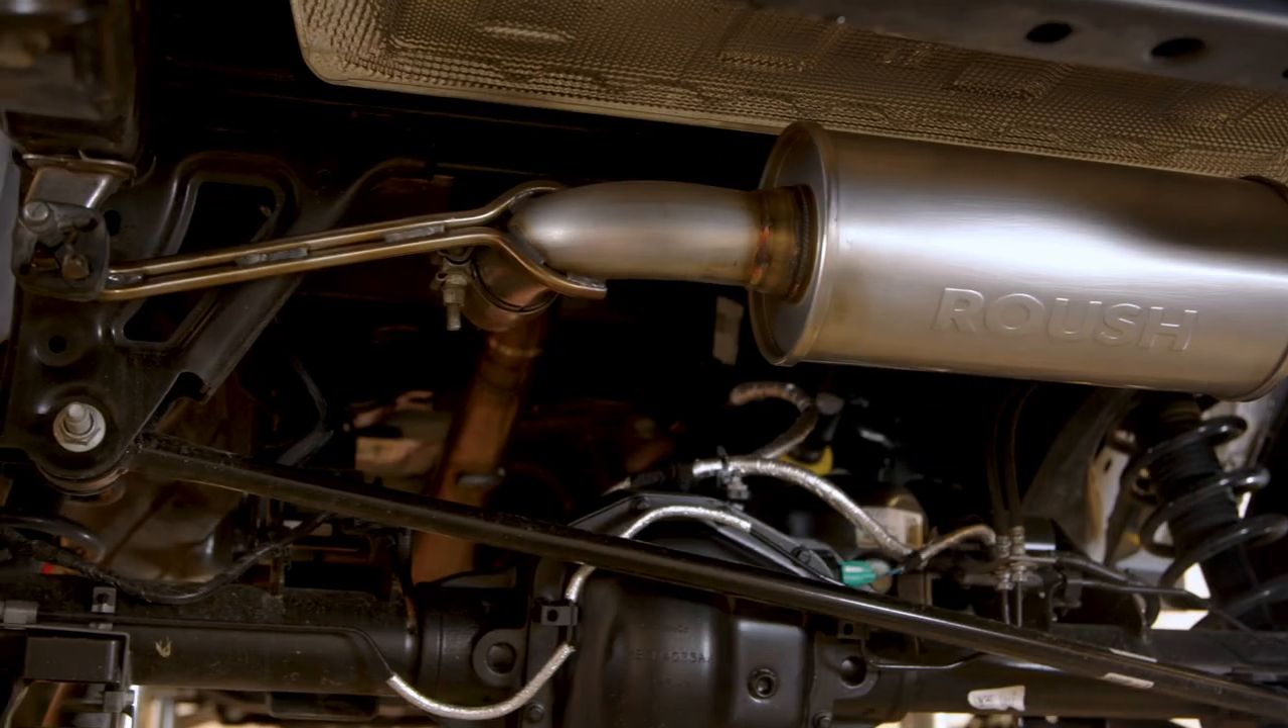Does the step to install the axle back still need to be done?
No.